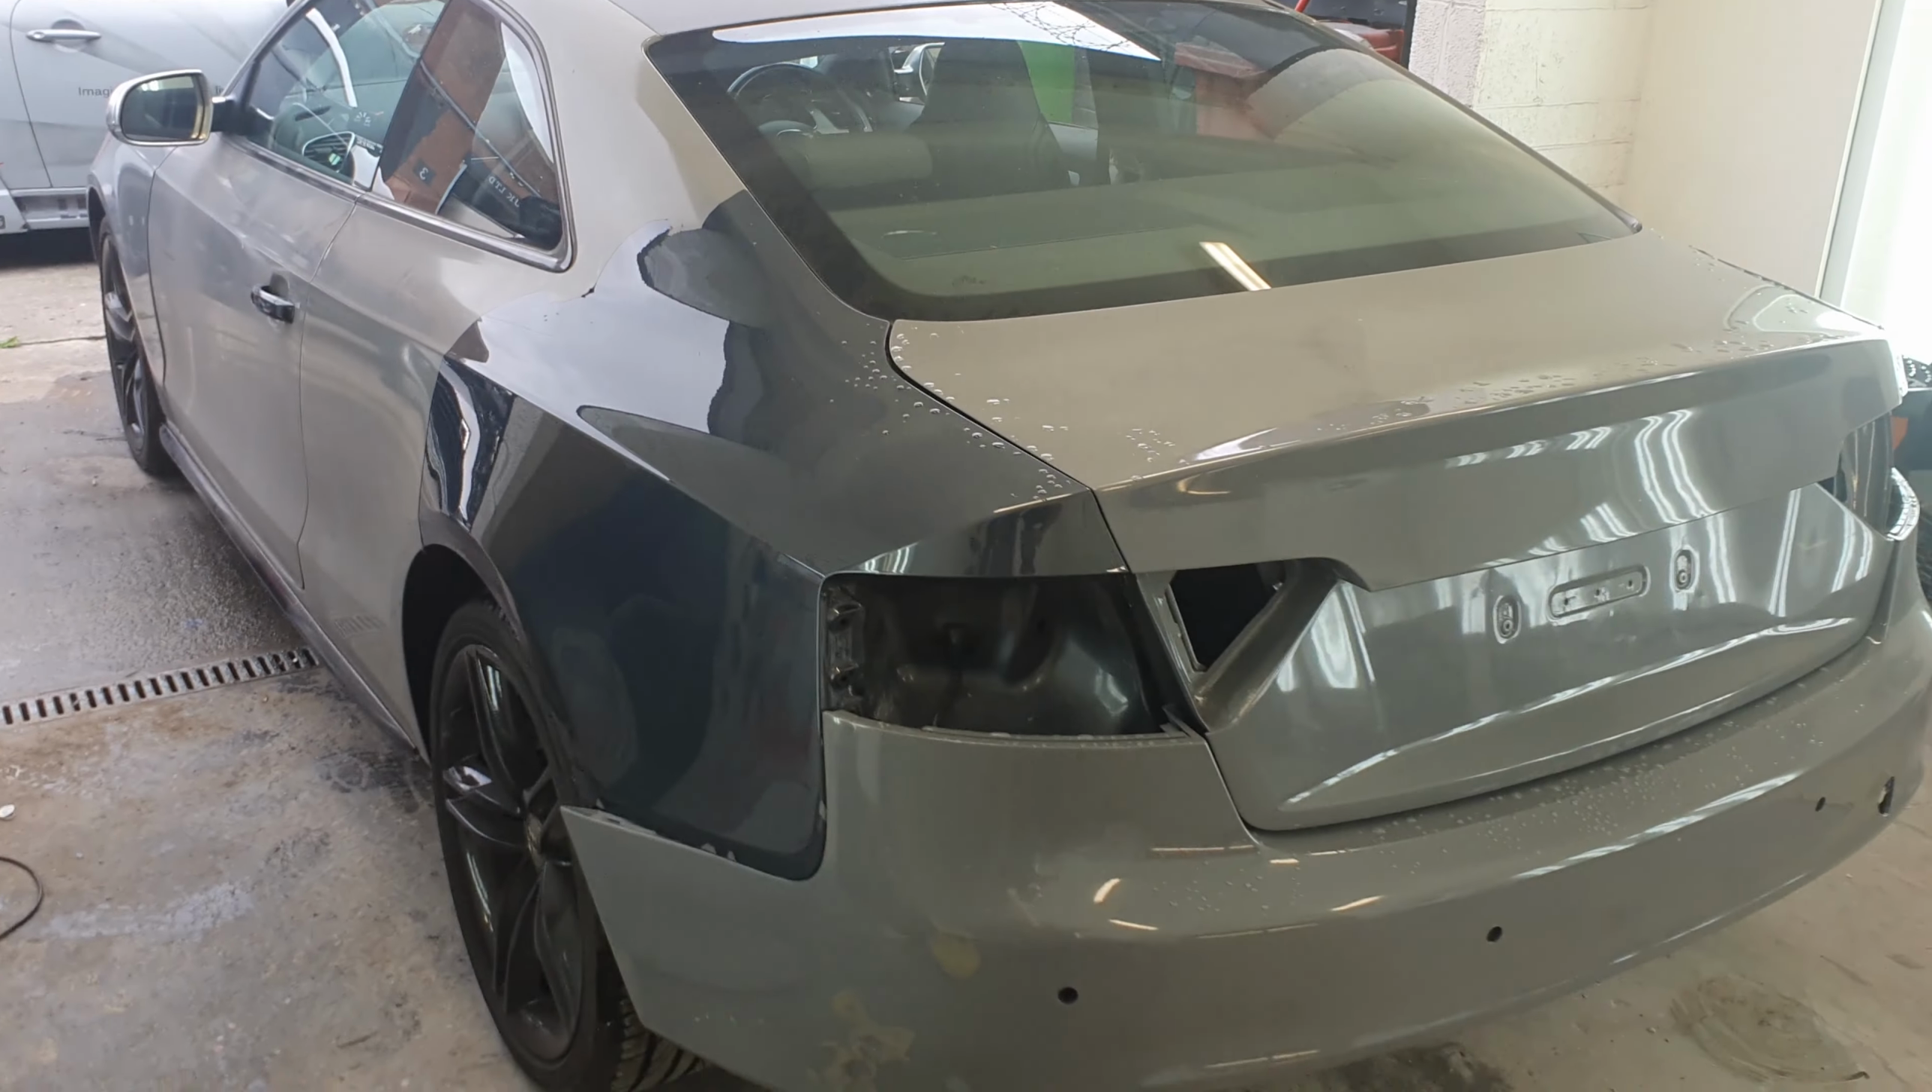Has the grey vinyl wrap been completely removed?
No.